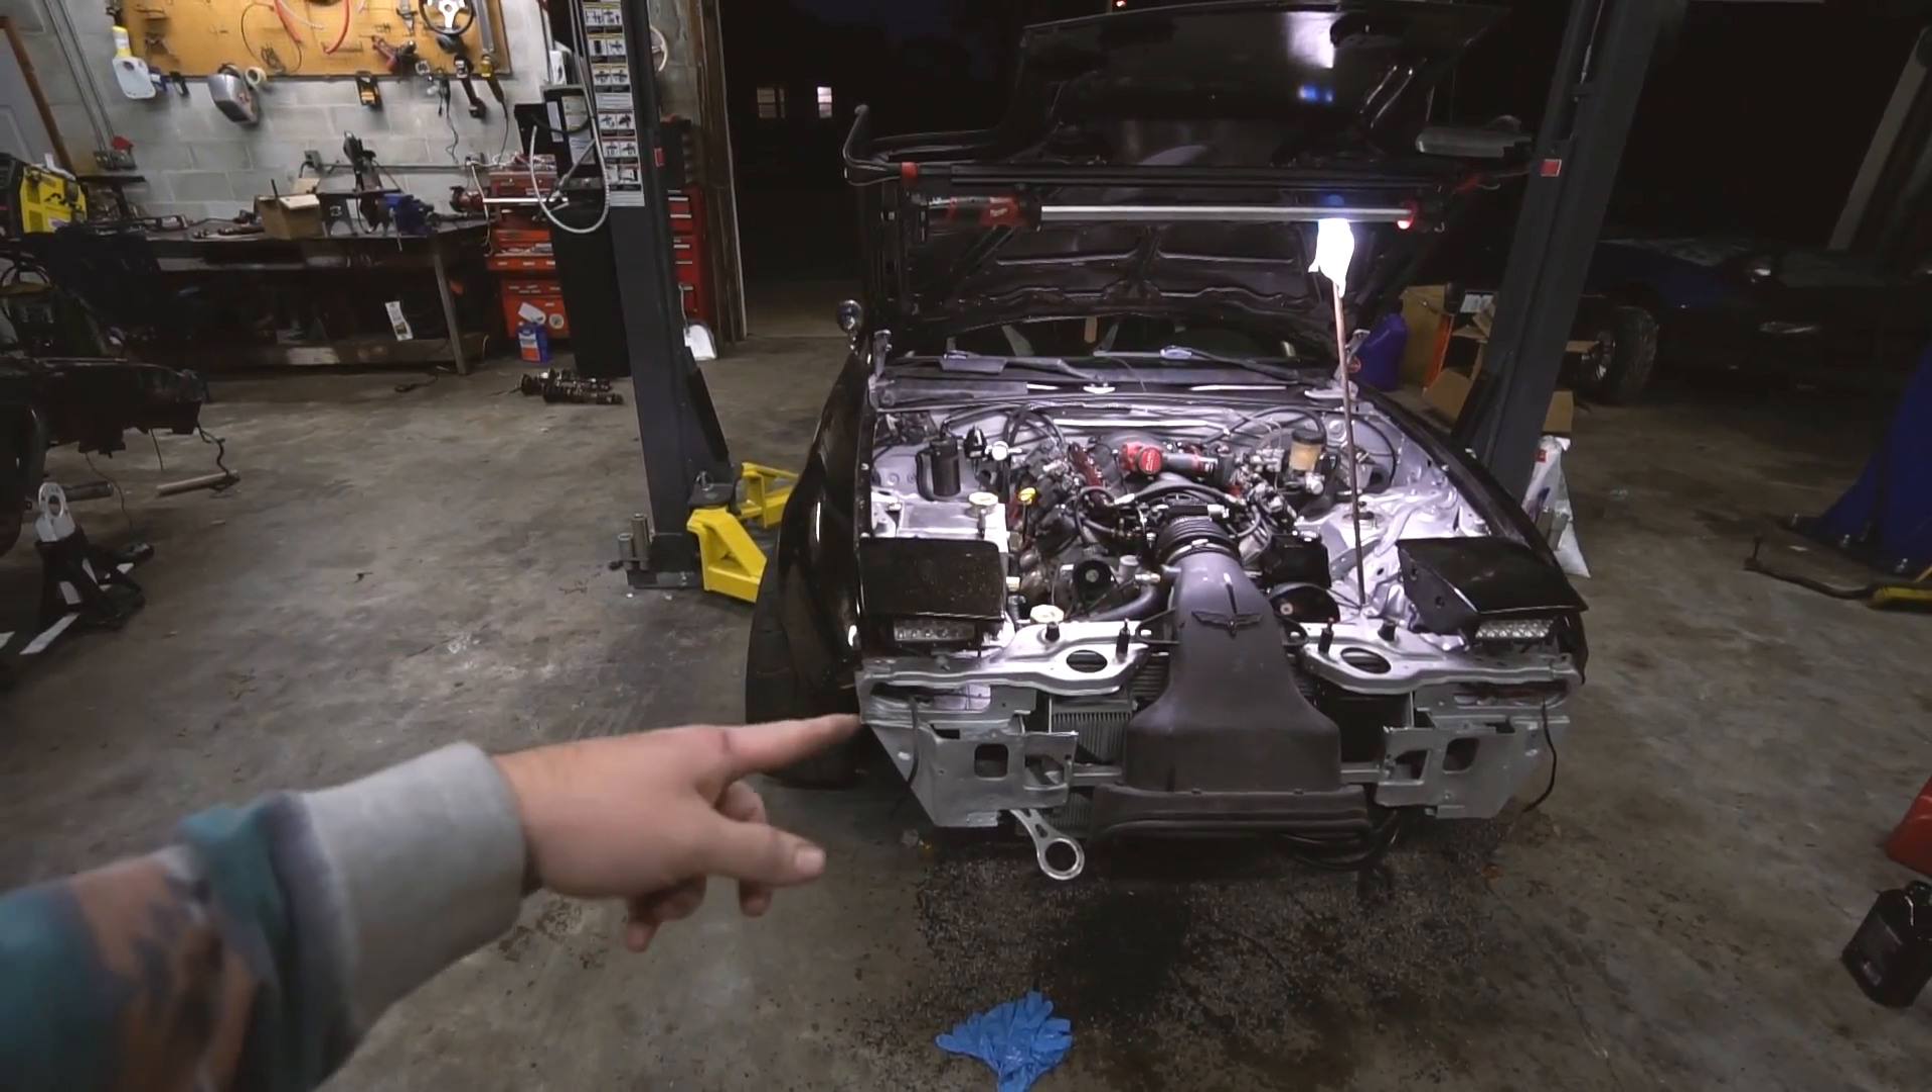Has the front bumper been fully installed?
No.